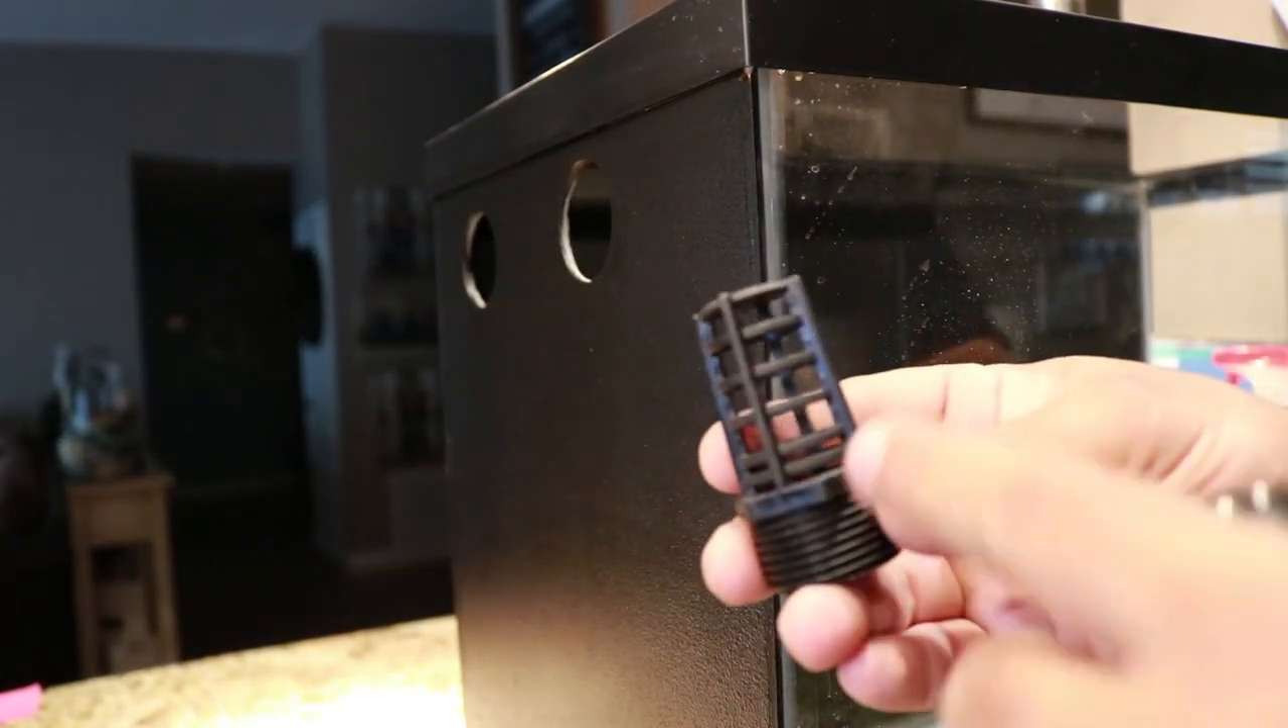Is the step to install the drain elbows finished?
No.